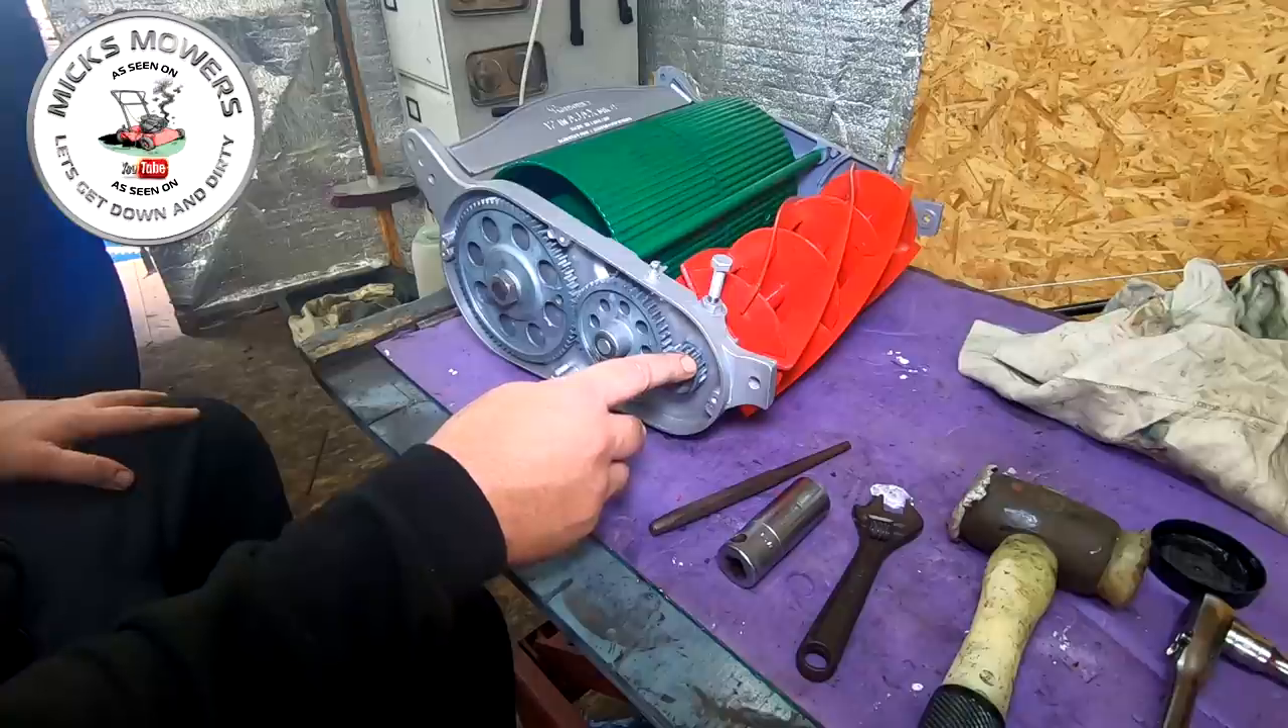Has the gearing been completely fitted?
Yes.